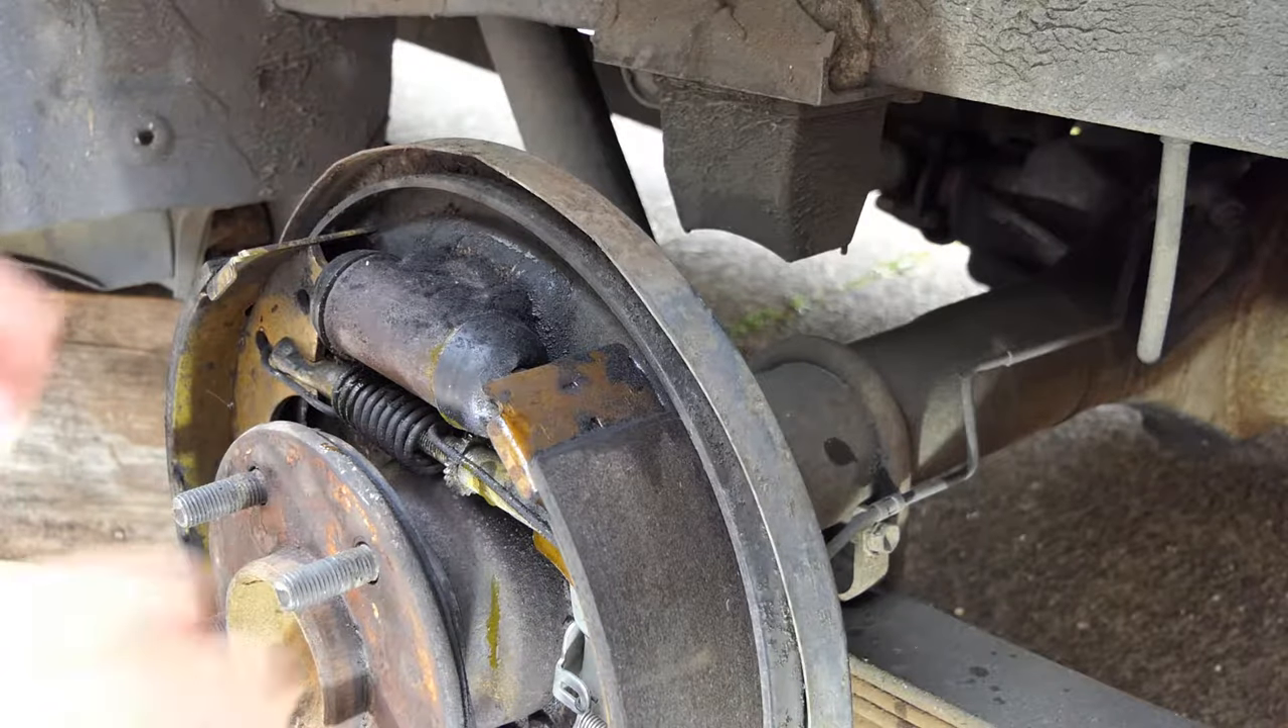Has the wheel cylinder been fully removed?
No.